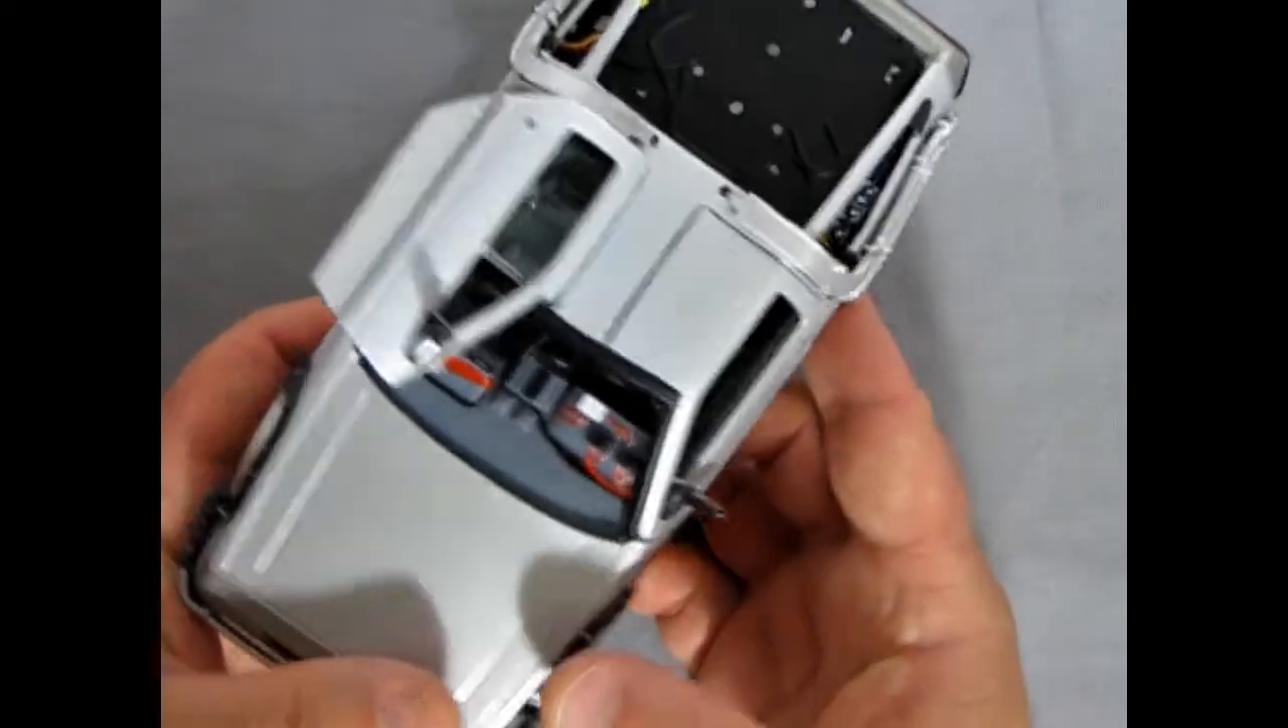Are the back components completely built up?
No.